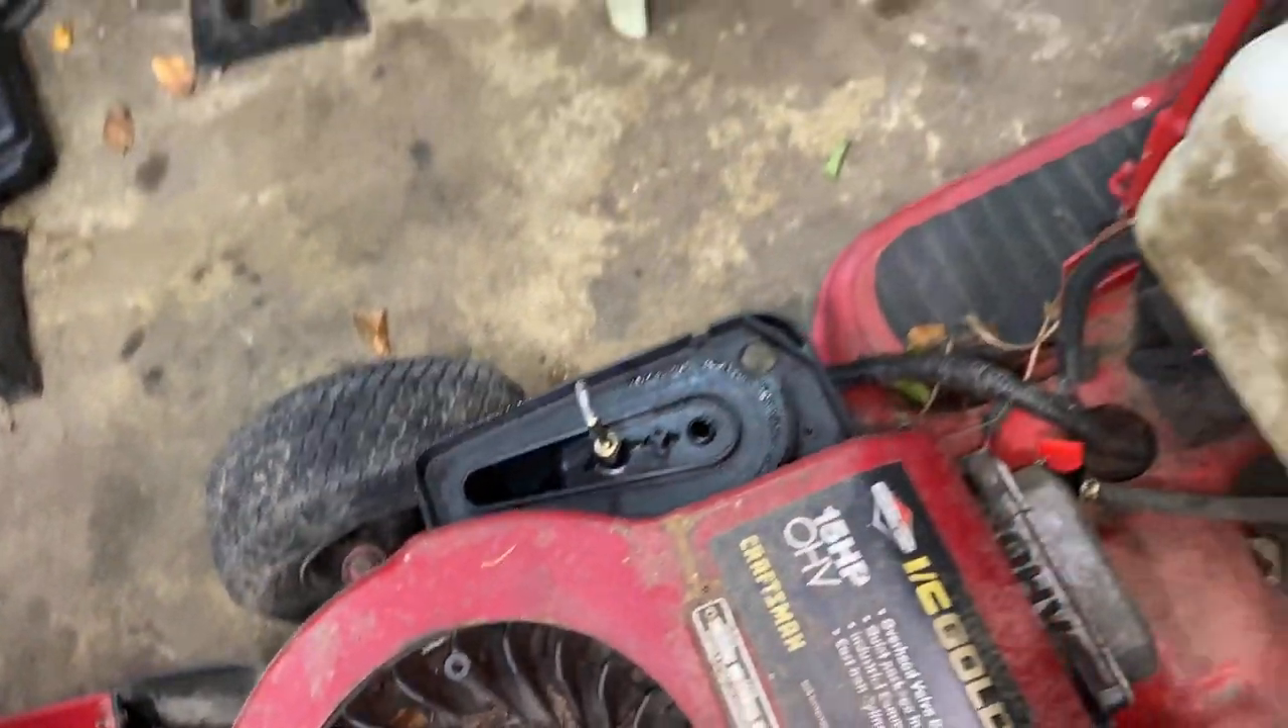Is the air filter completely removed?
Yes.